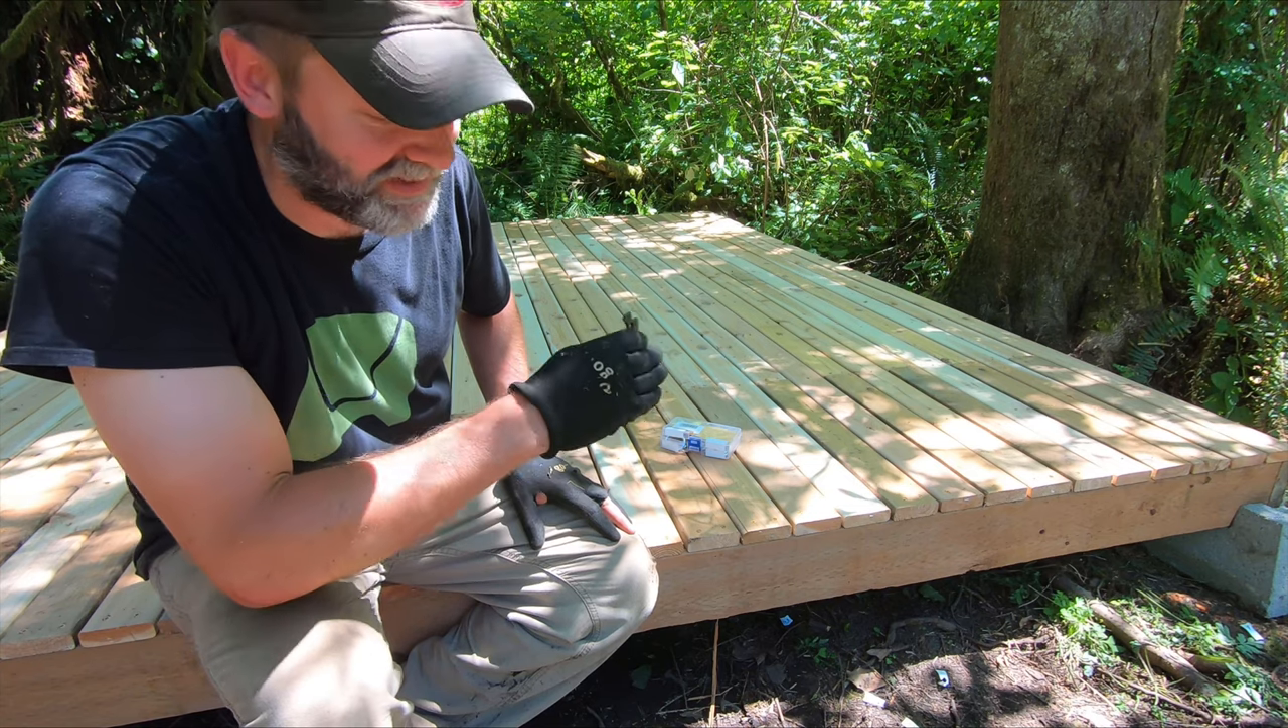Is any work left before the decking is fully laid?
No.